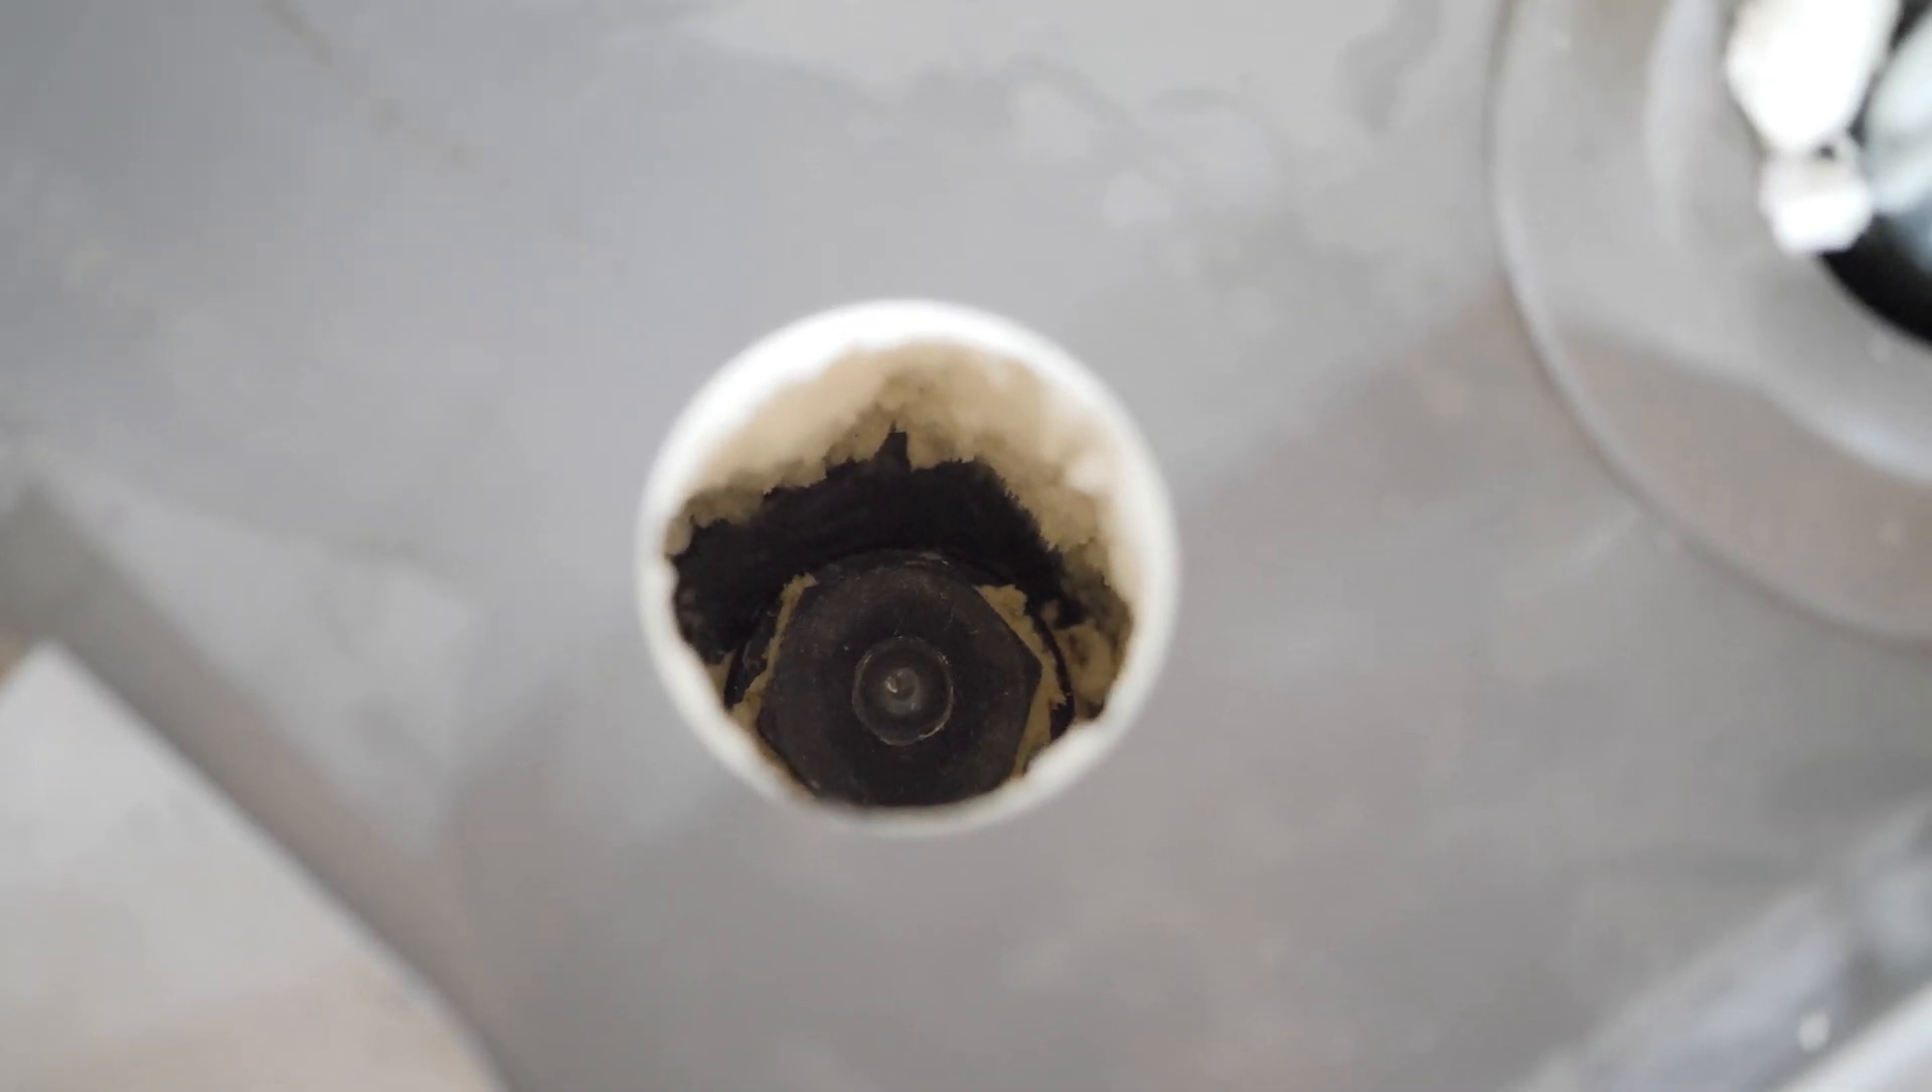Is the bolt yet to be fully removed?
Yes.